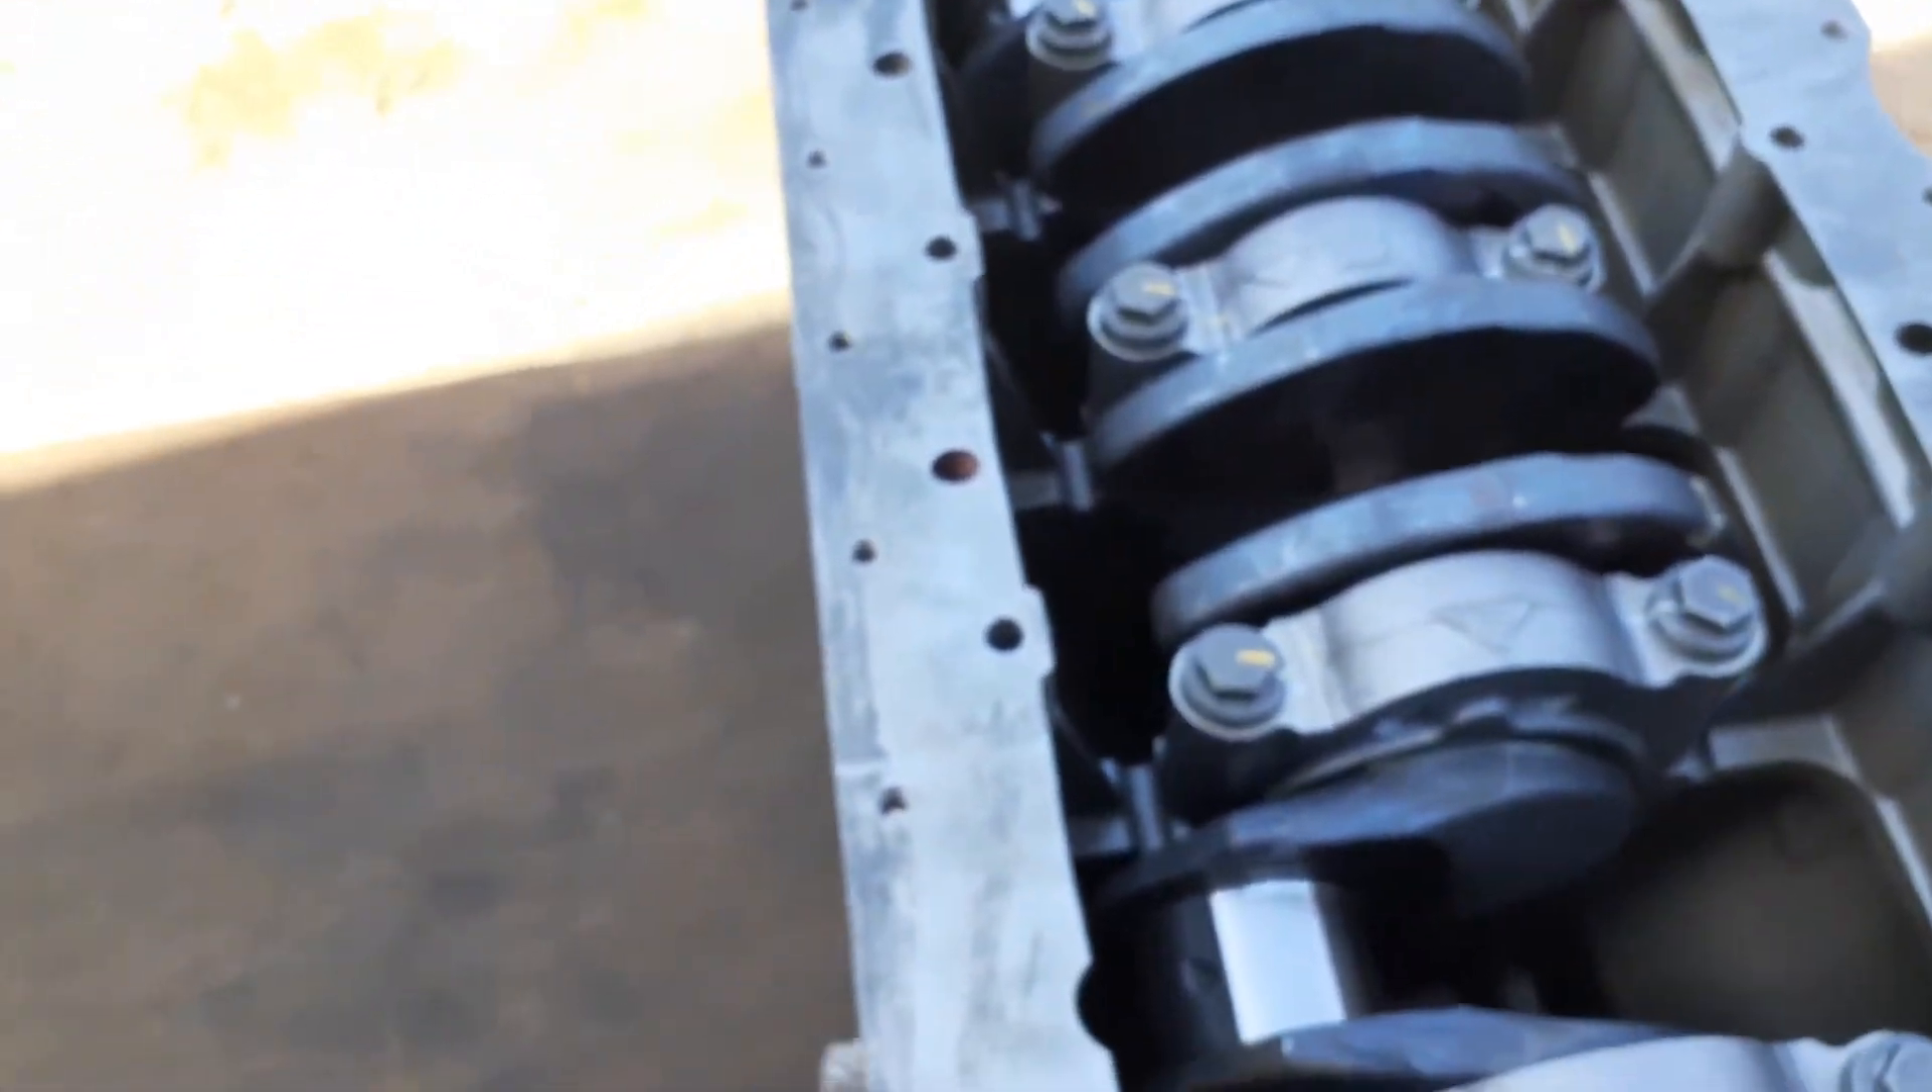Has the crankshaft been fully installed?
Yes.